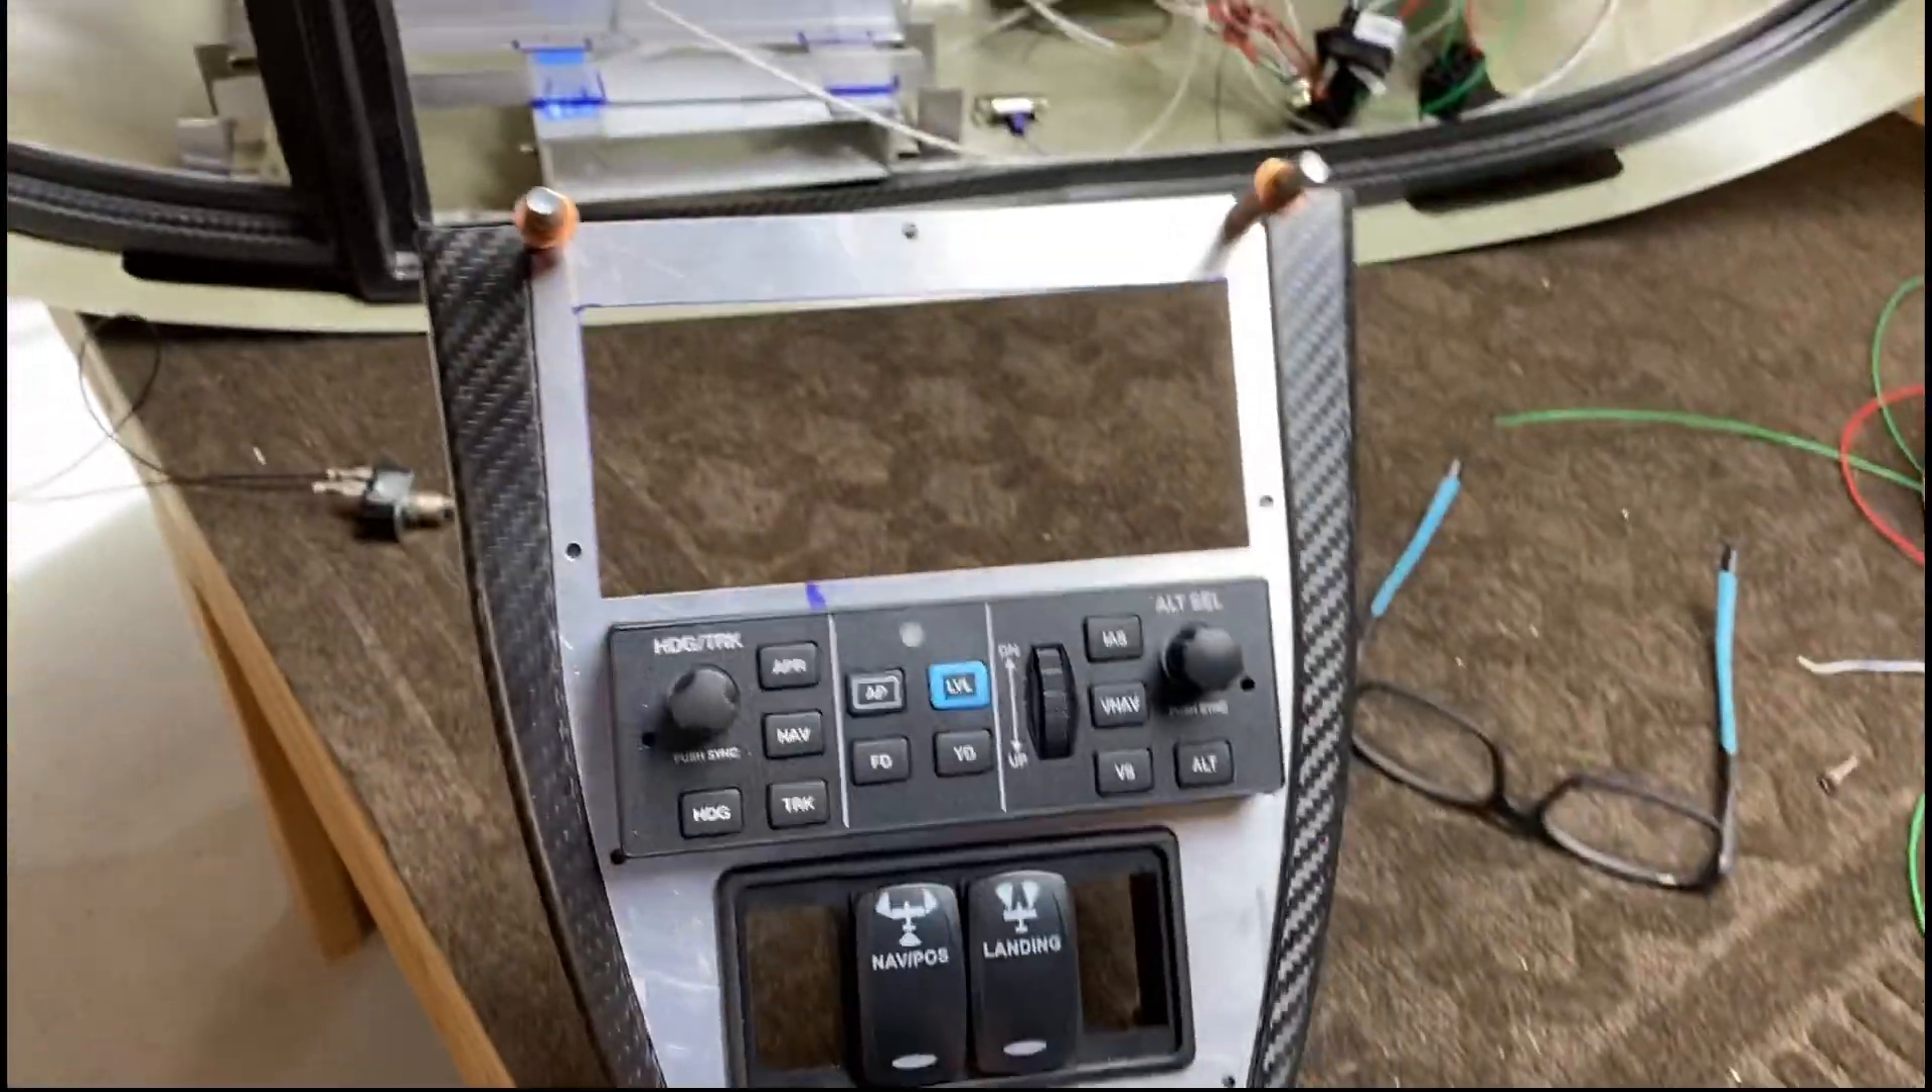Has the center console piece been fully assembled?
No.